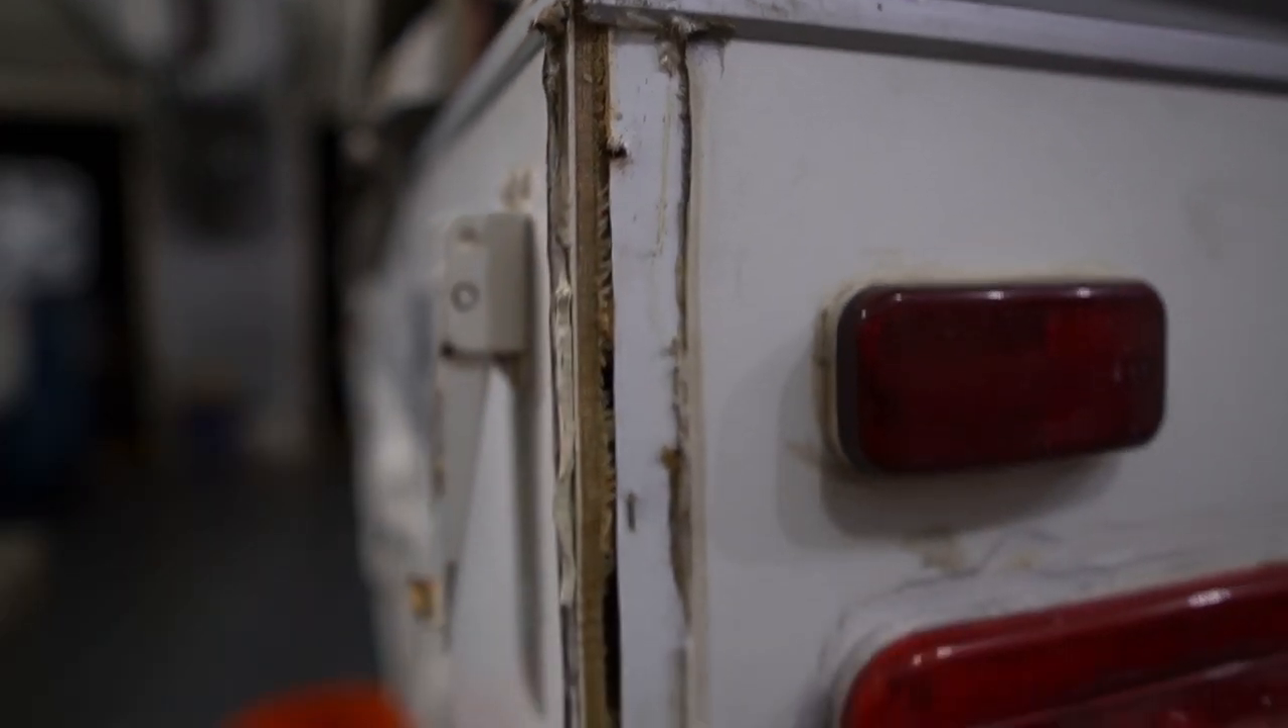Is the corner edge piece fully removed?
Yes.